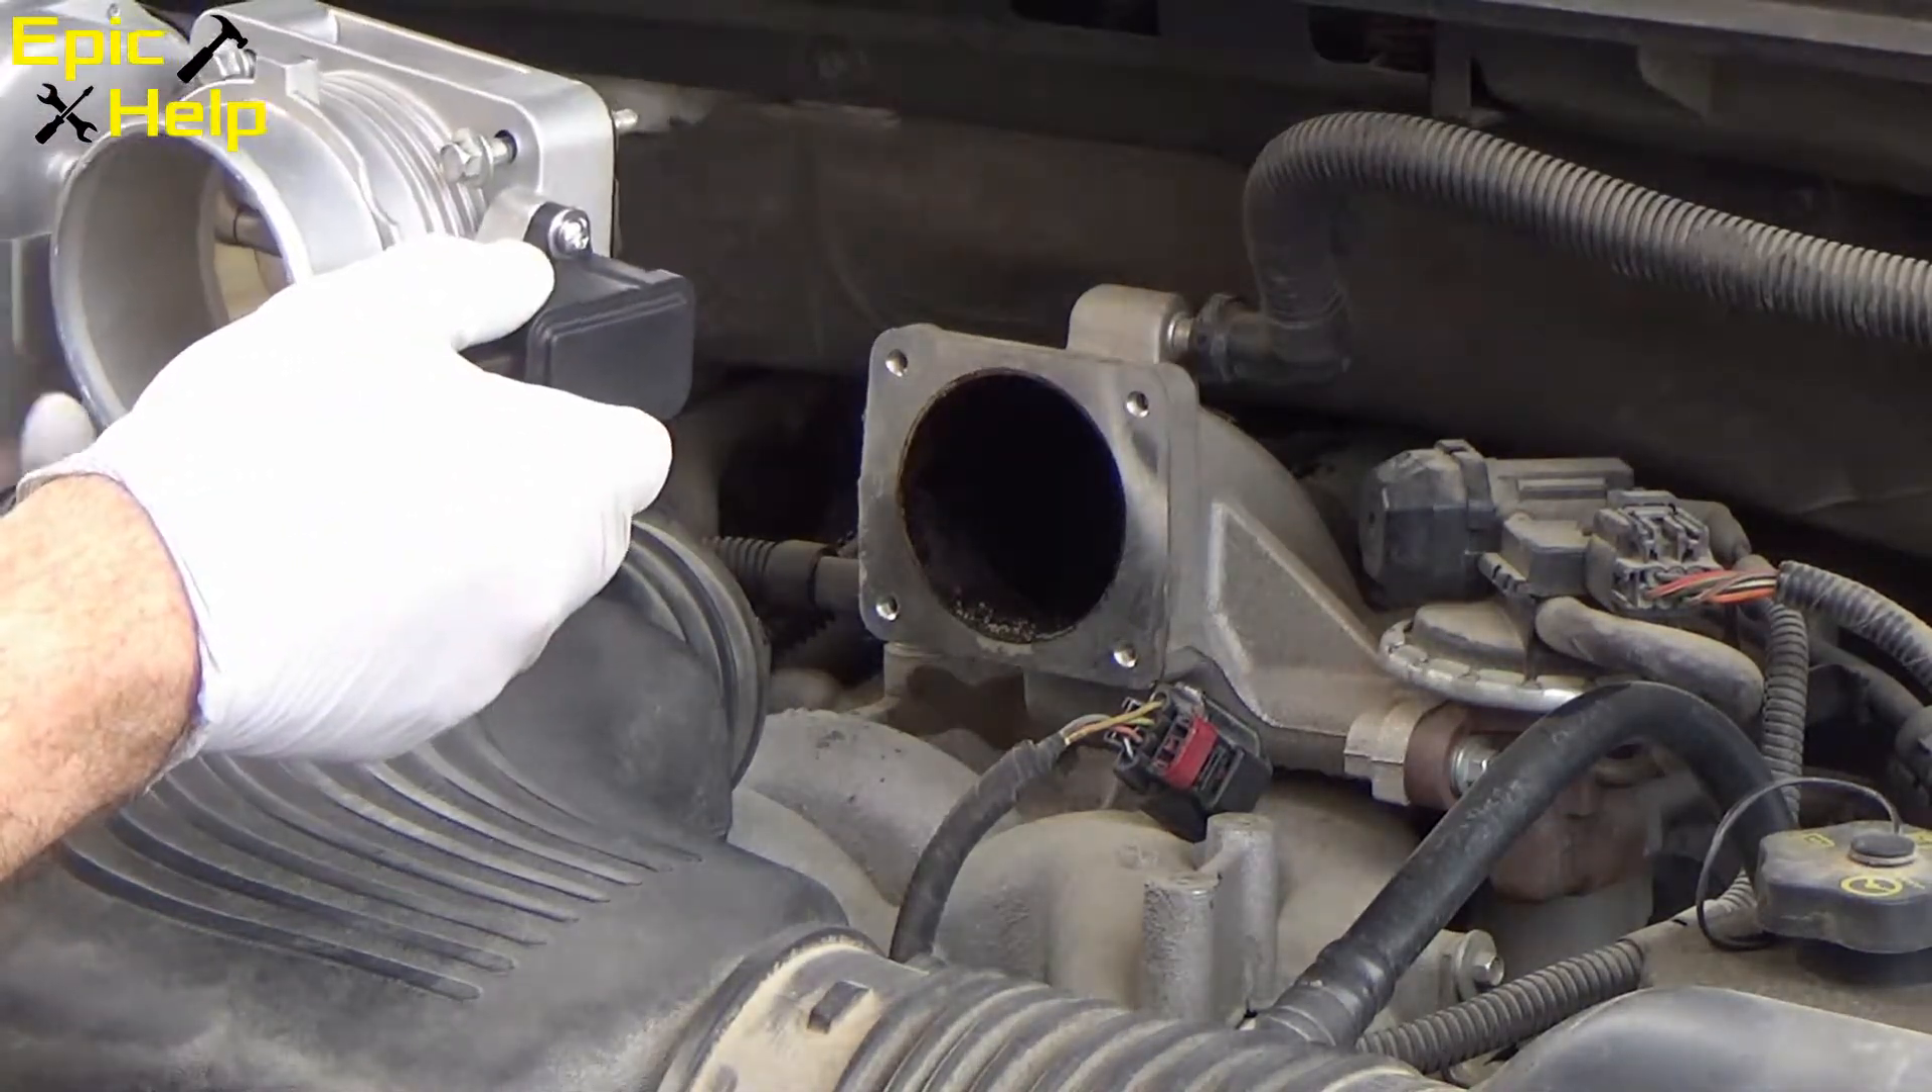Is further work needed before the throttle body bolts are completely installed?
Yes.